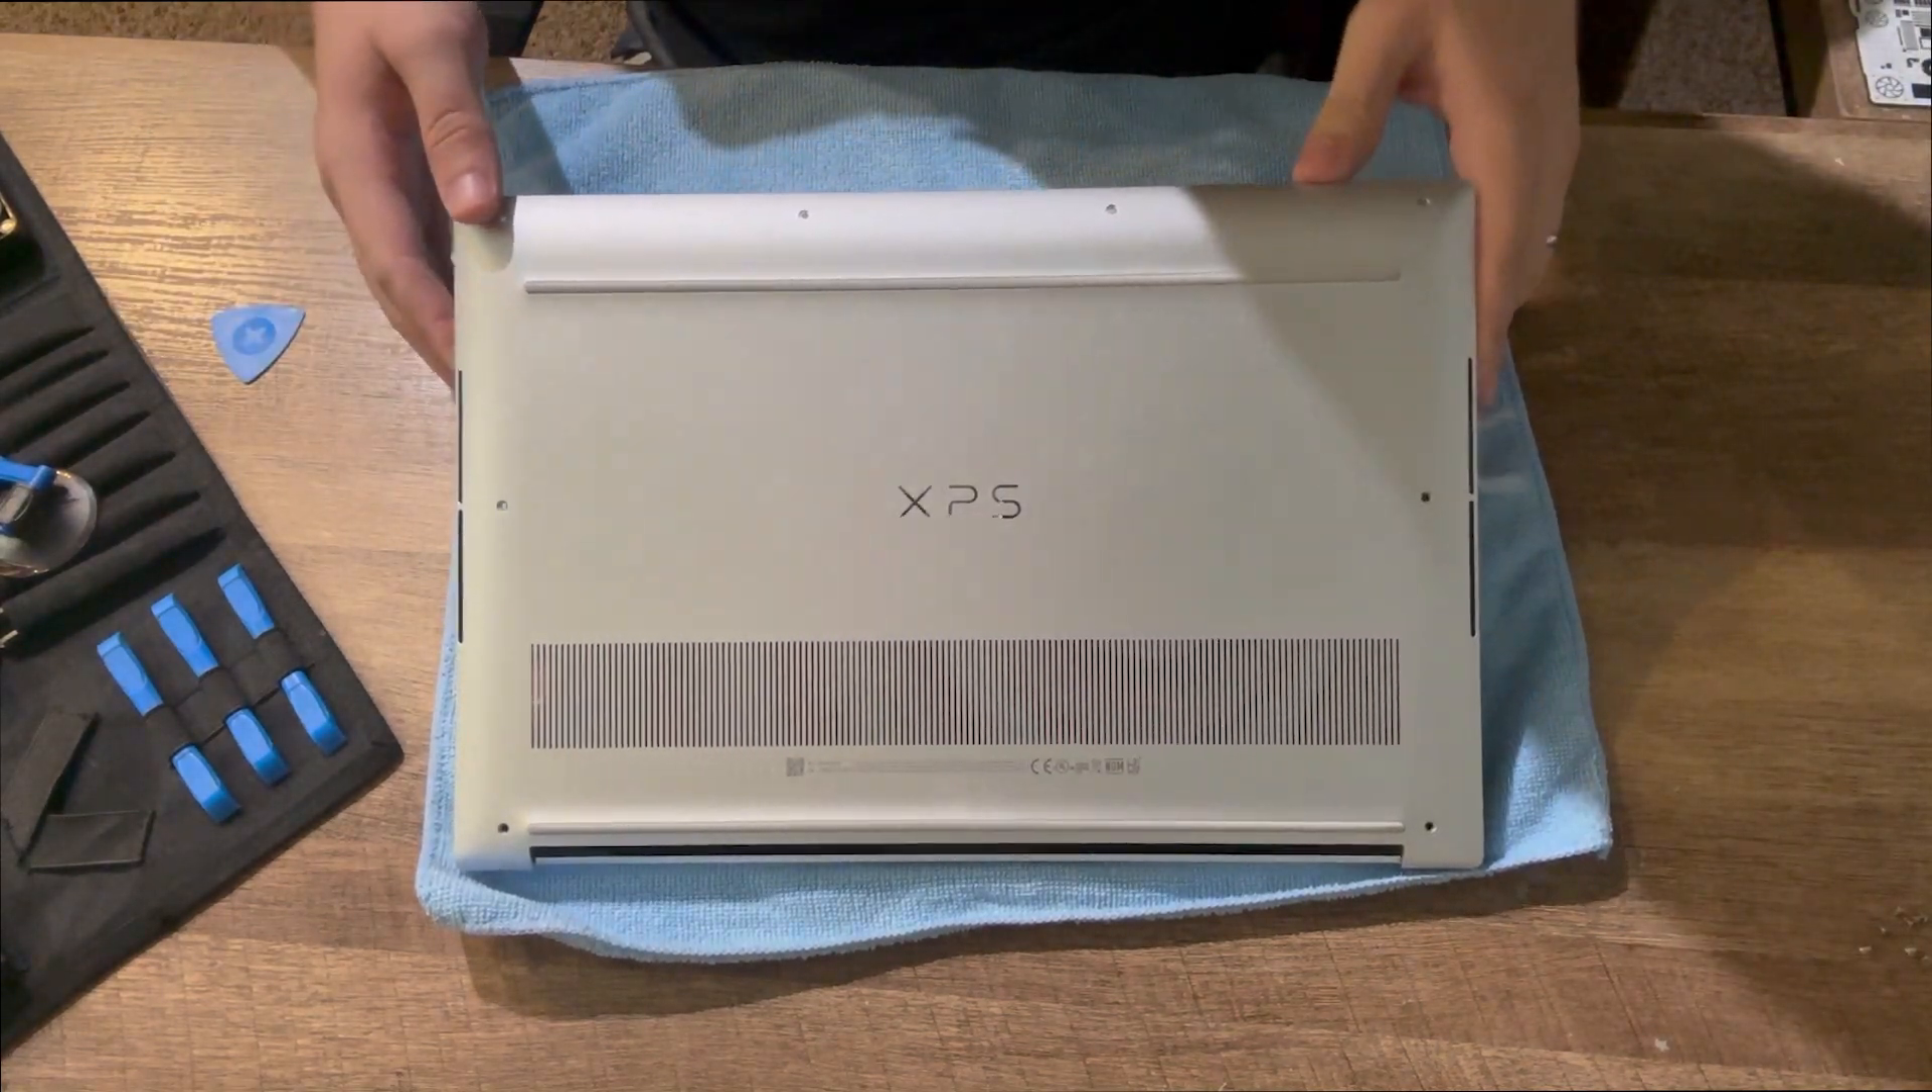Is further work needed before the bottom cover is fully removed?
Yes.